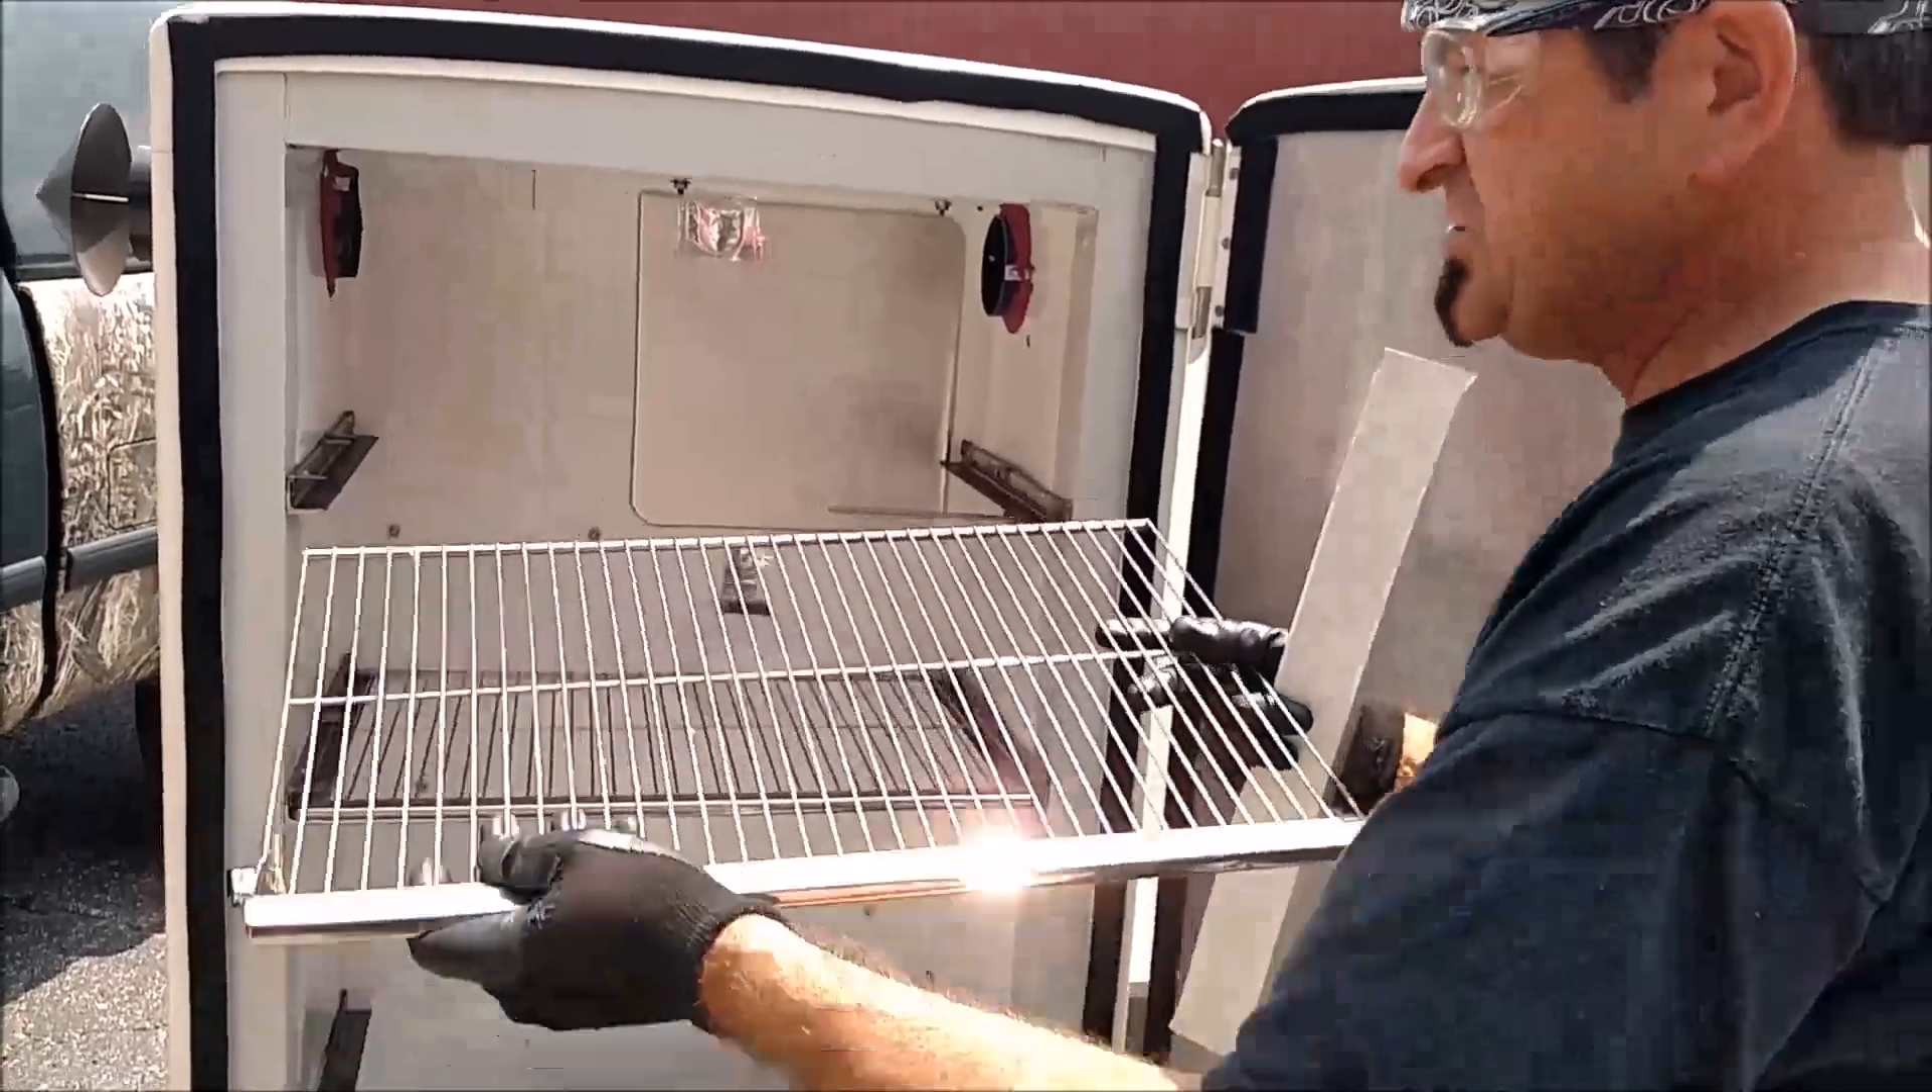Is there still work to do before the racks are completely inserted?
Yes.